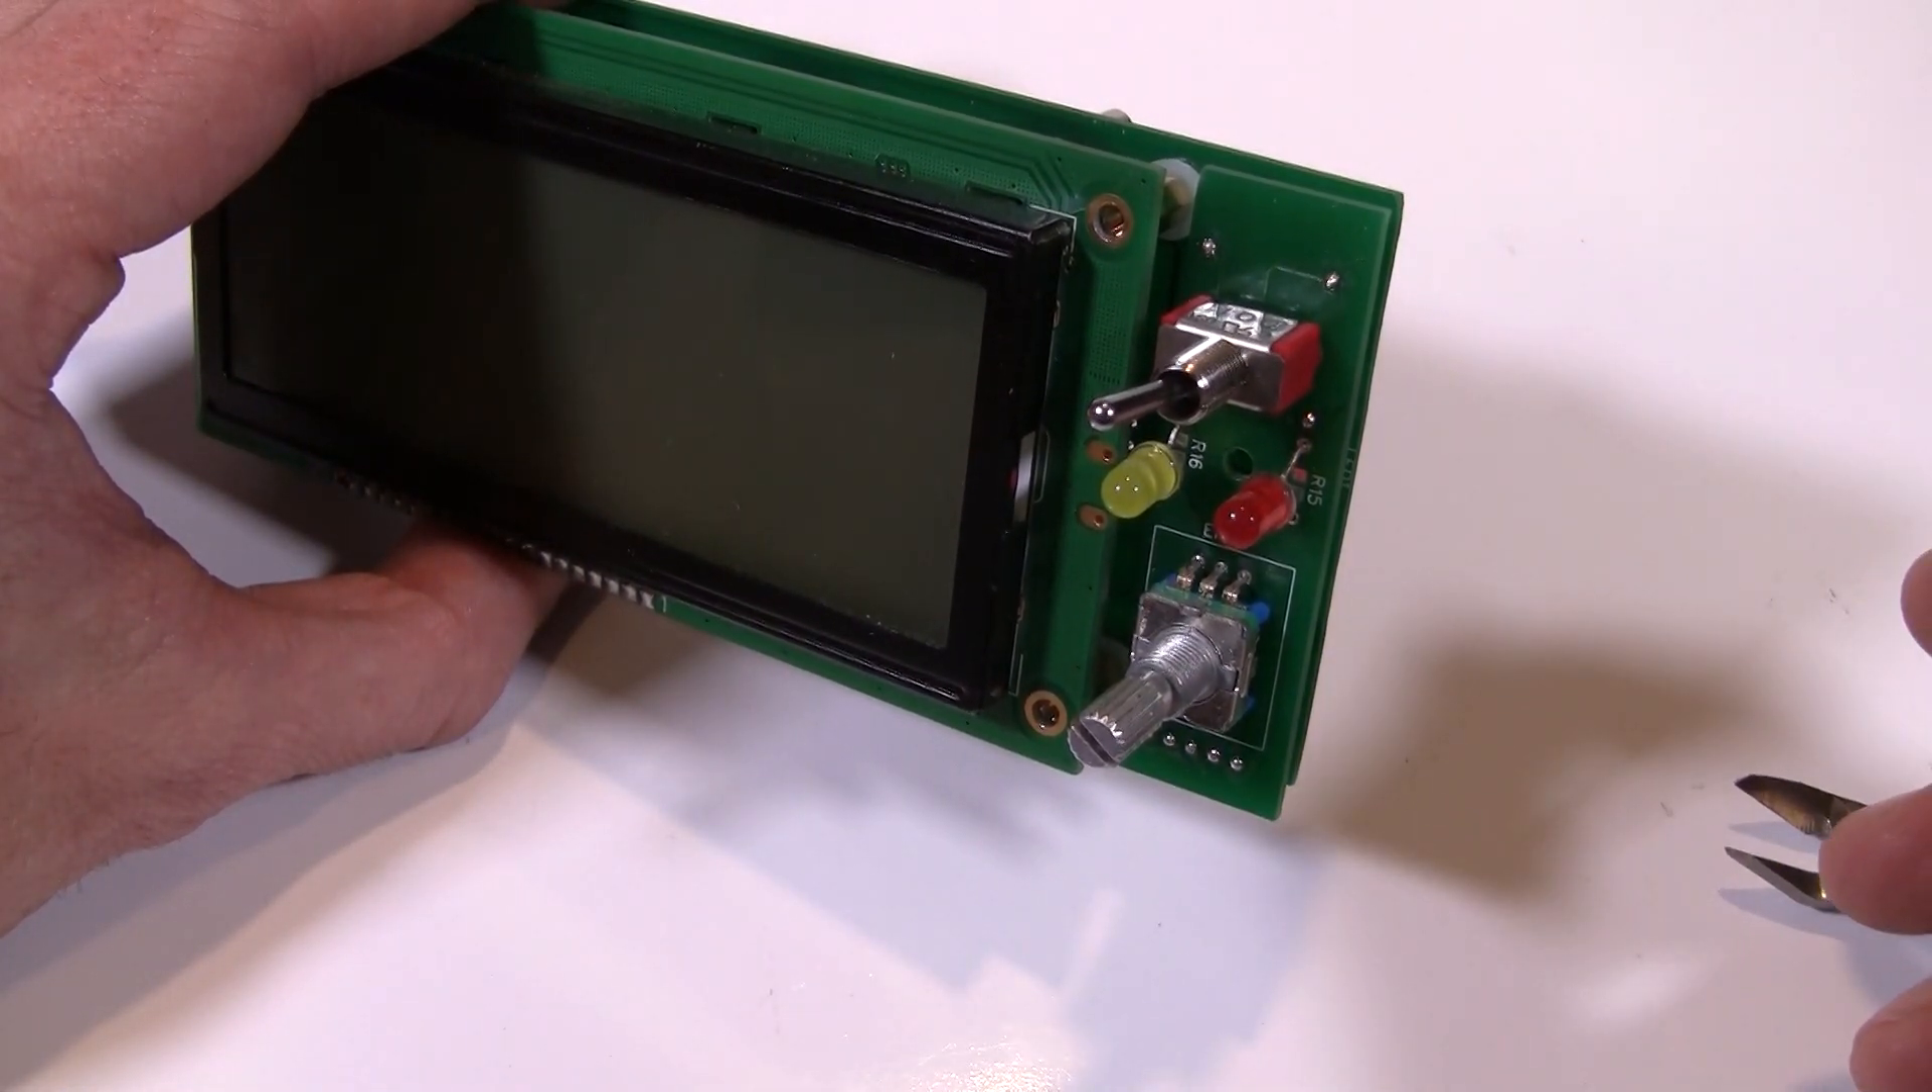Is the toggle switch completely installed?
Yes.